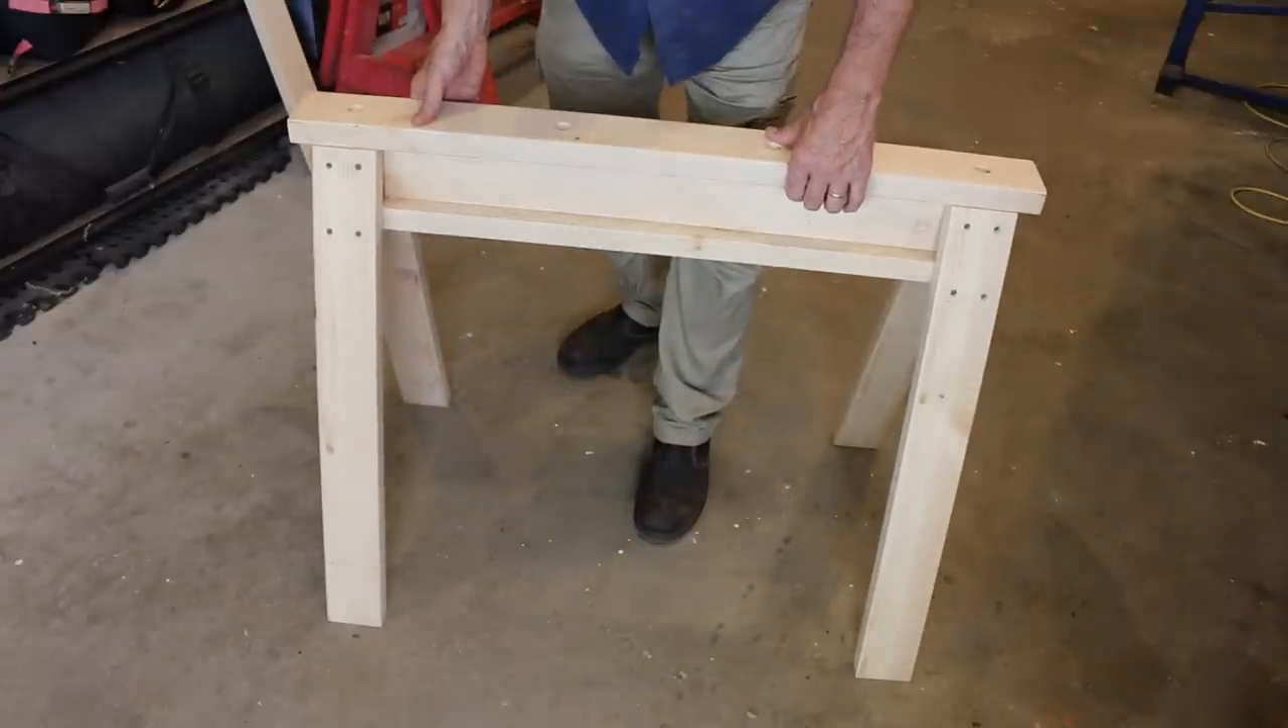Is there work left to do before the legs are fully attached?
No.